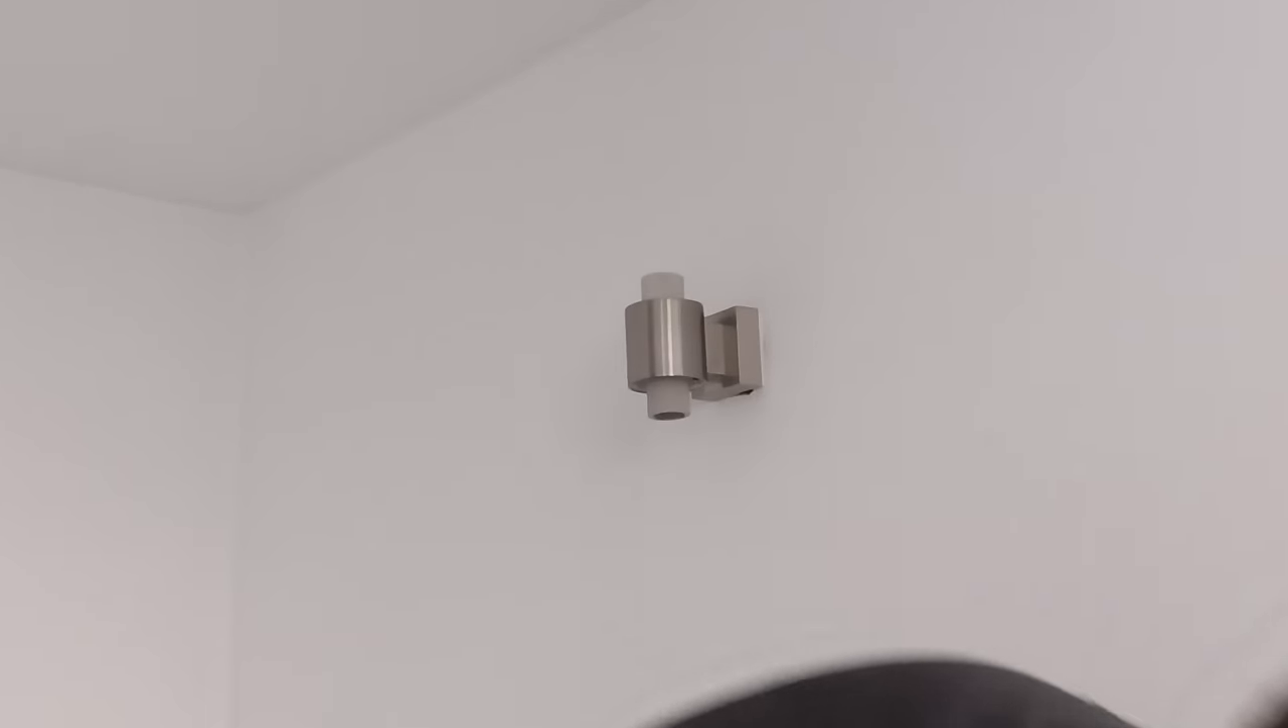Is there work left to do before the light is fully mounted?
No.